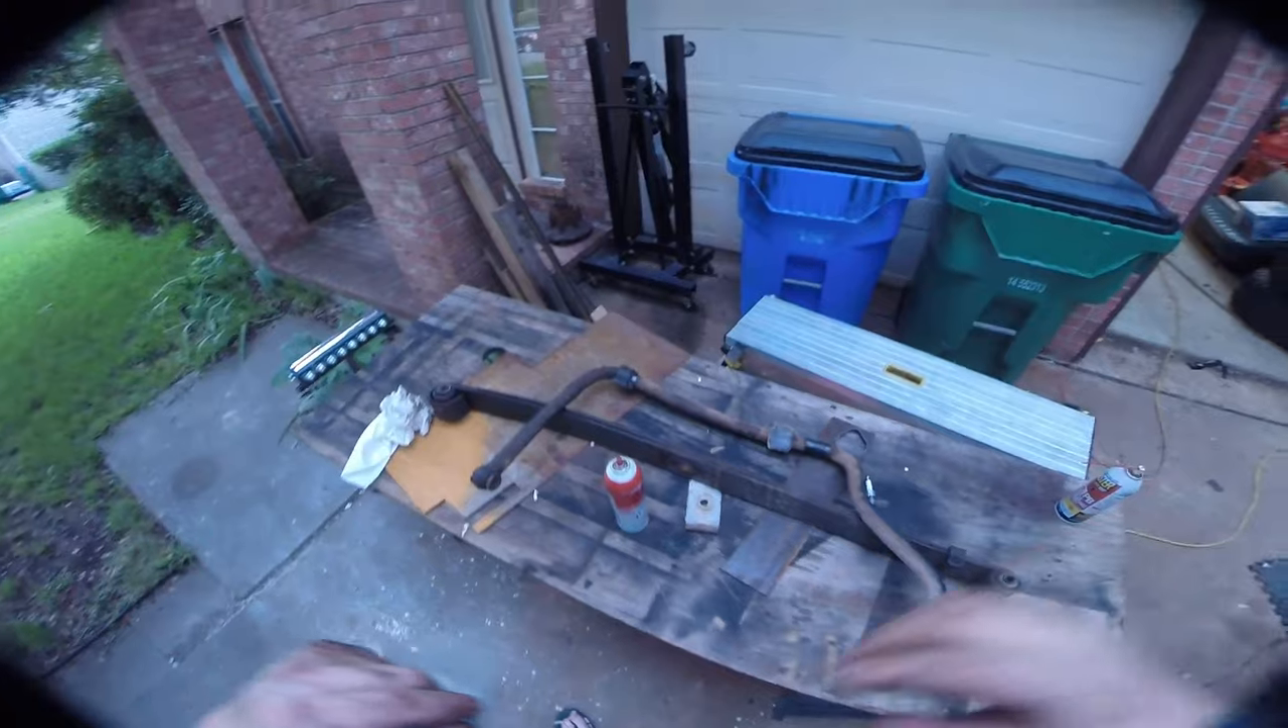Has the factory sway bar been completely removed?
Yes.